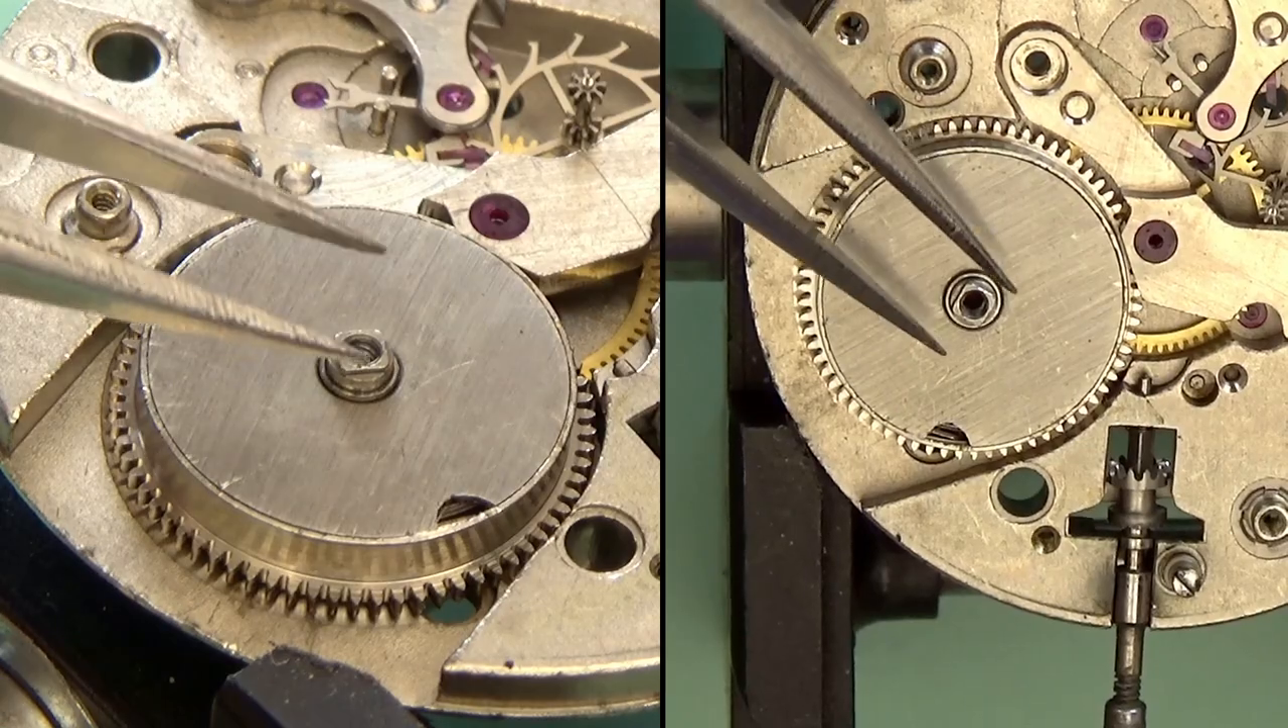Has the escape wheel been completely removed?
No.